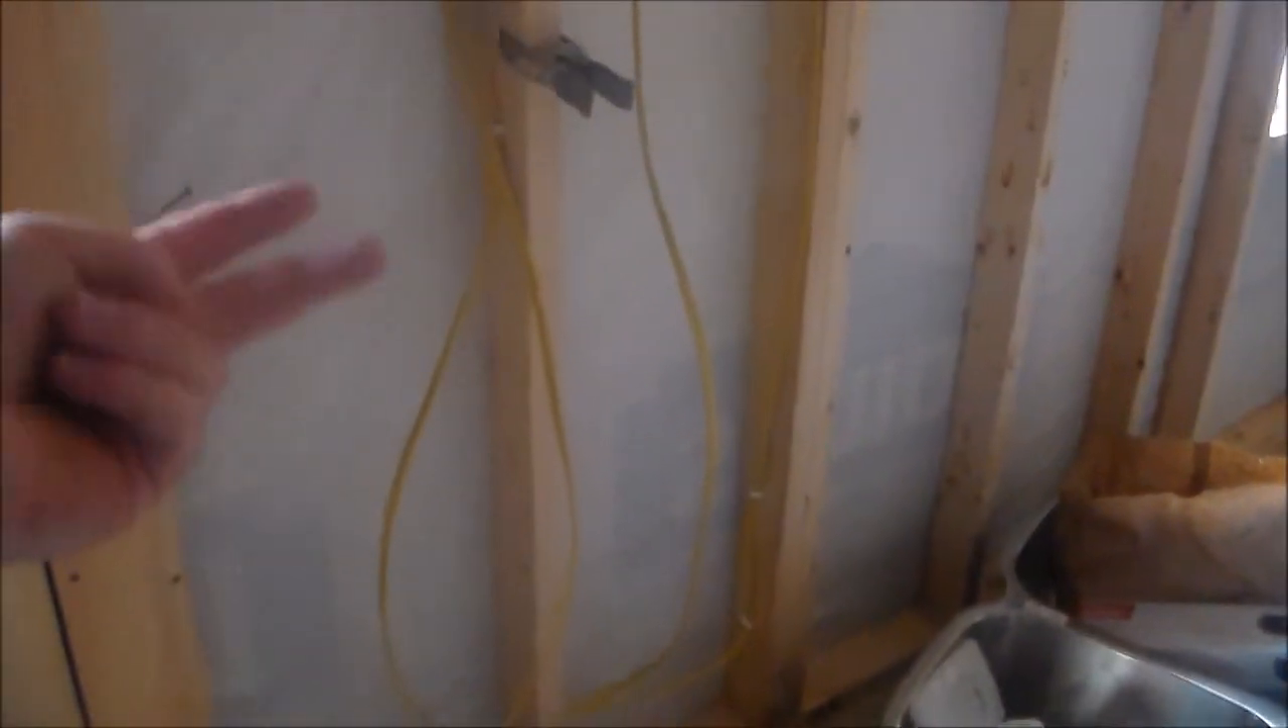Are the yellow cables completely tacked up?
No.